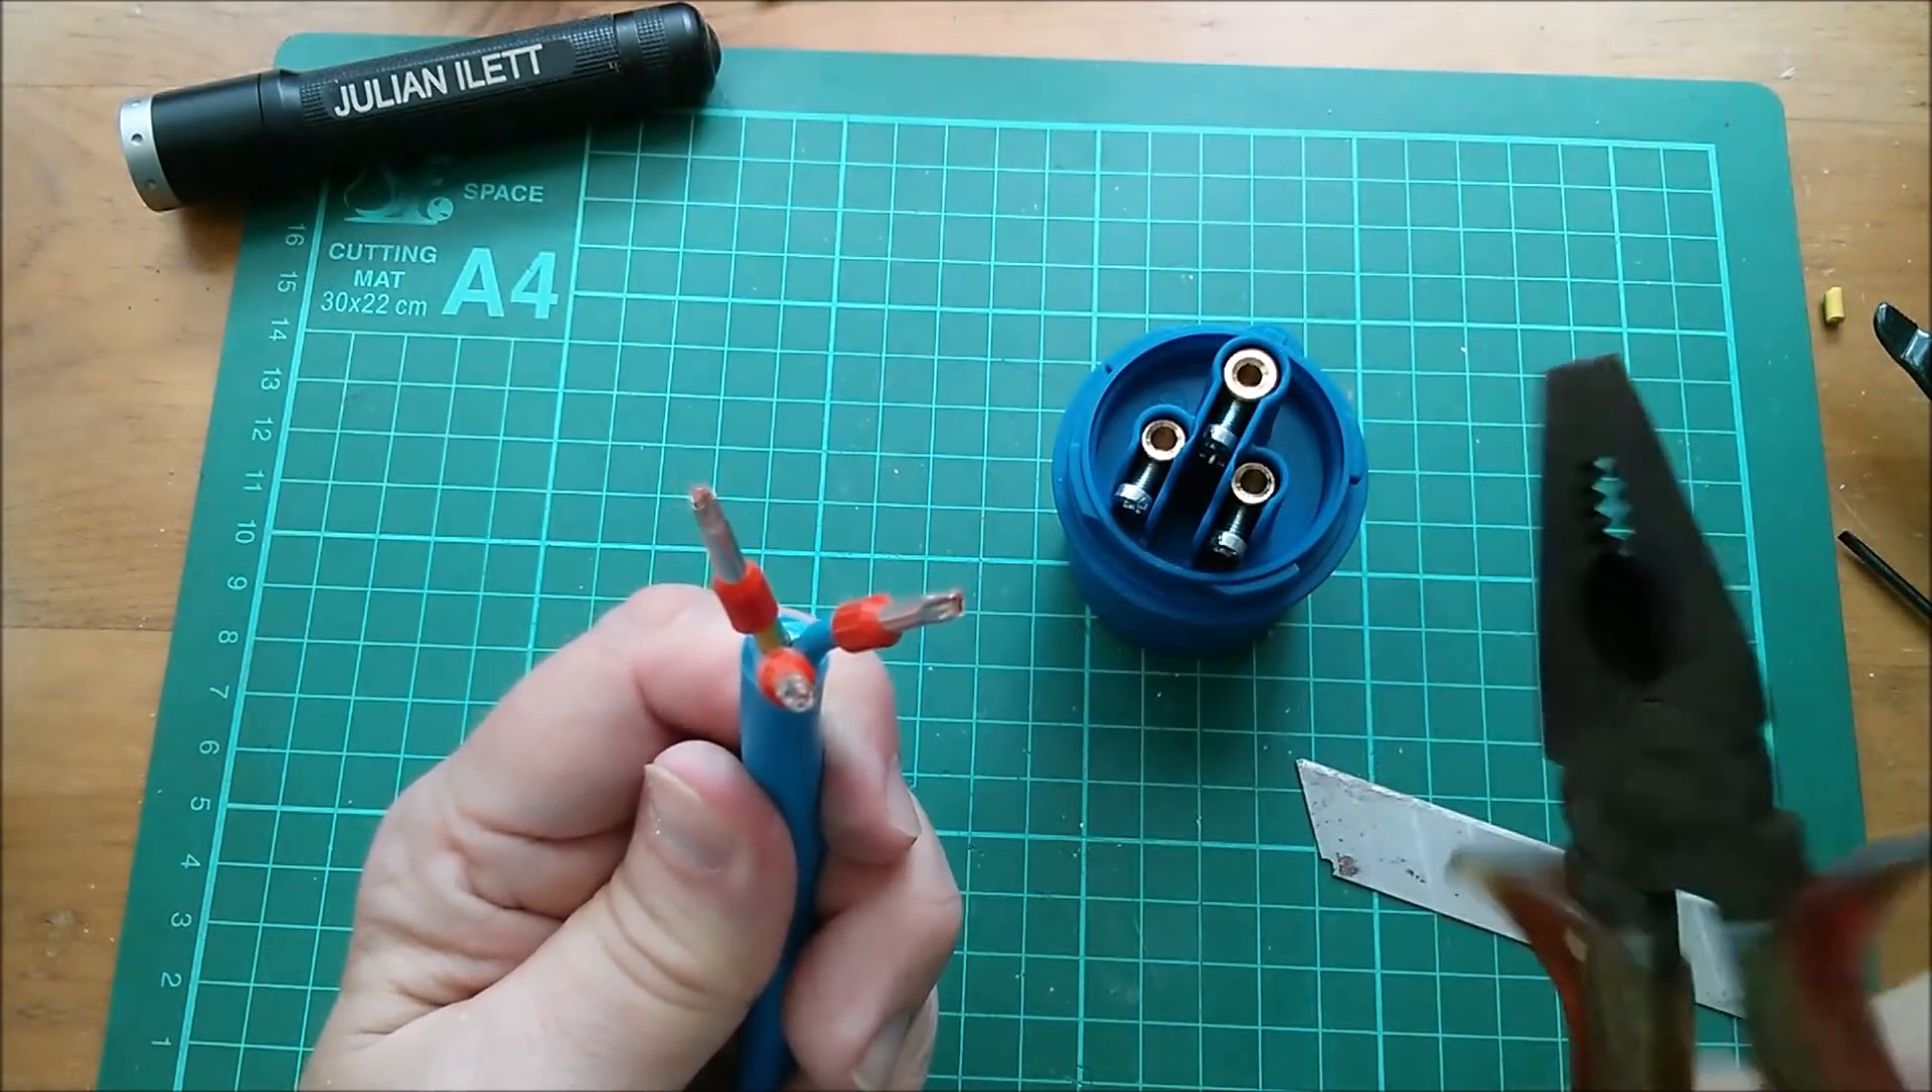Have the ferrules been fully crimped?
Yes.